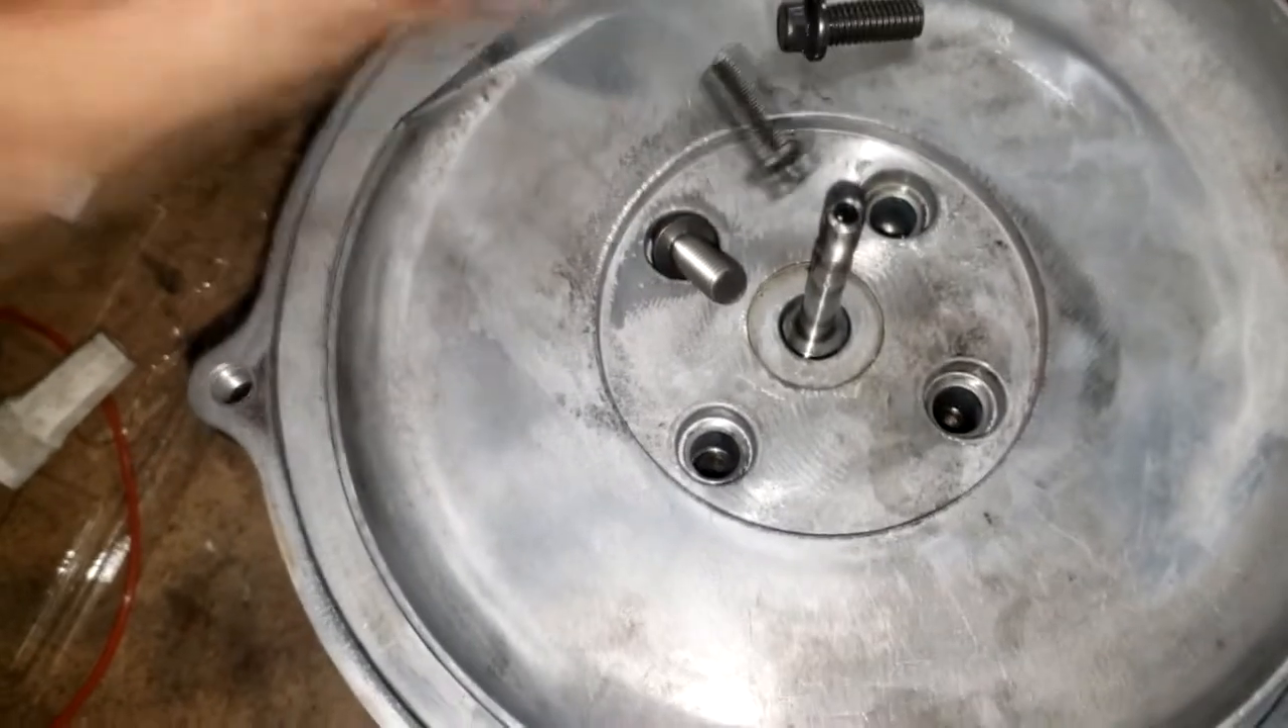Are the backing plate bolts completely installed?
No.